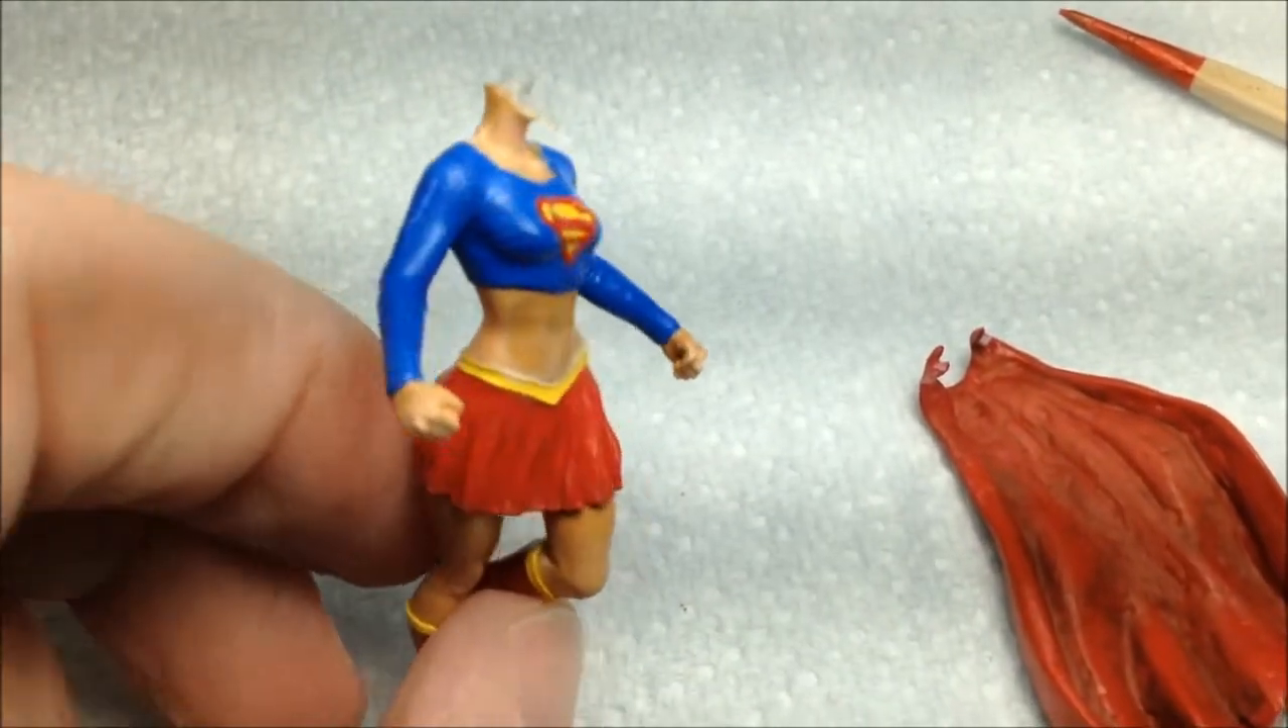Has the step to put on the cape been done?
No.